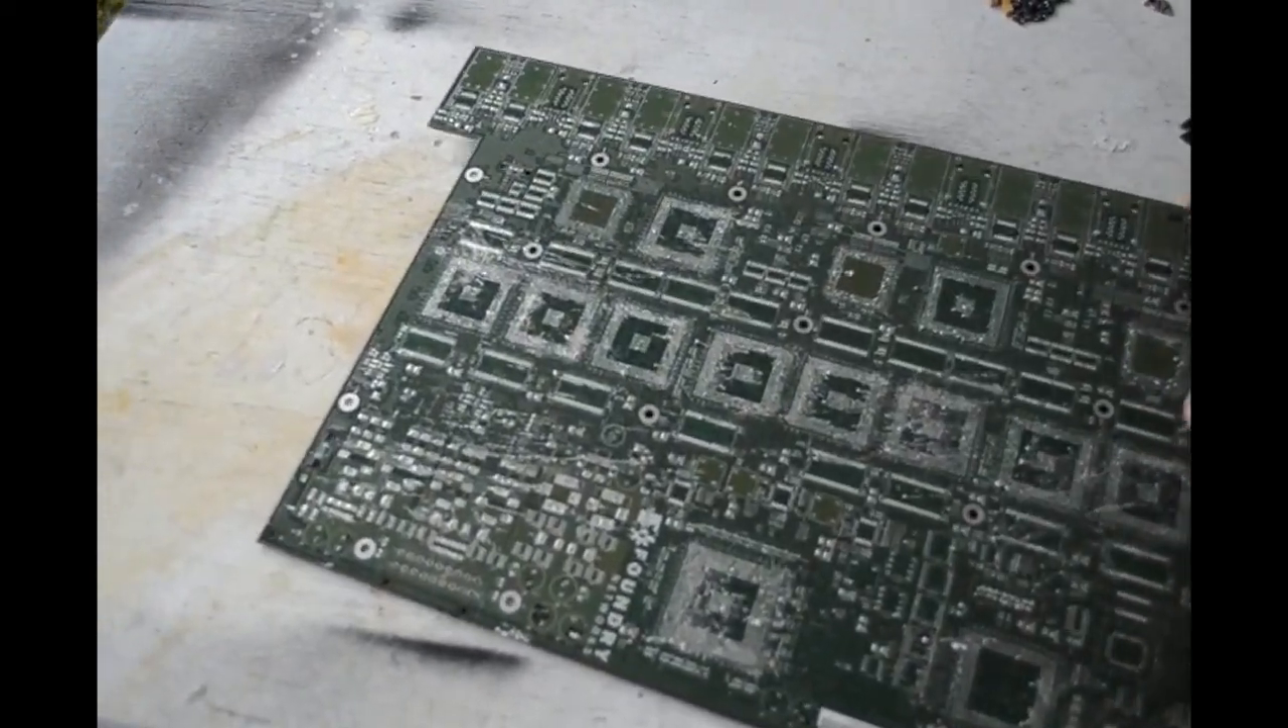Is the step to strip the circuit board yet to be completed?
No.